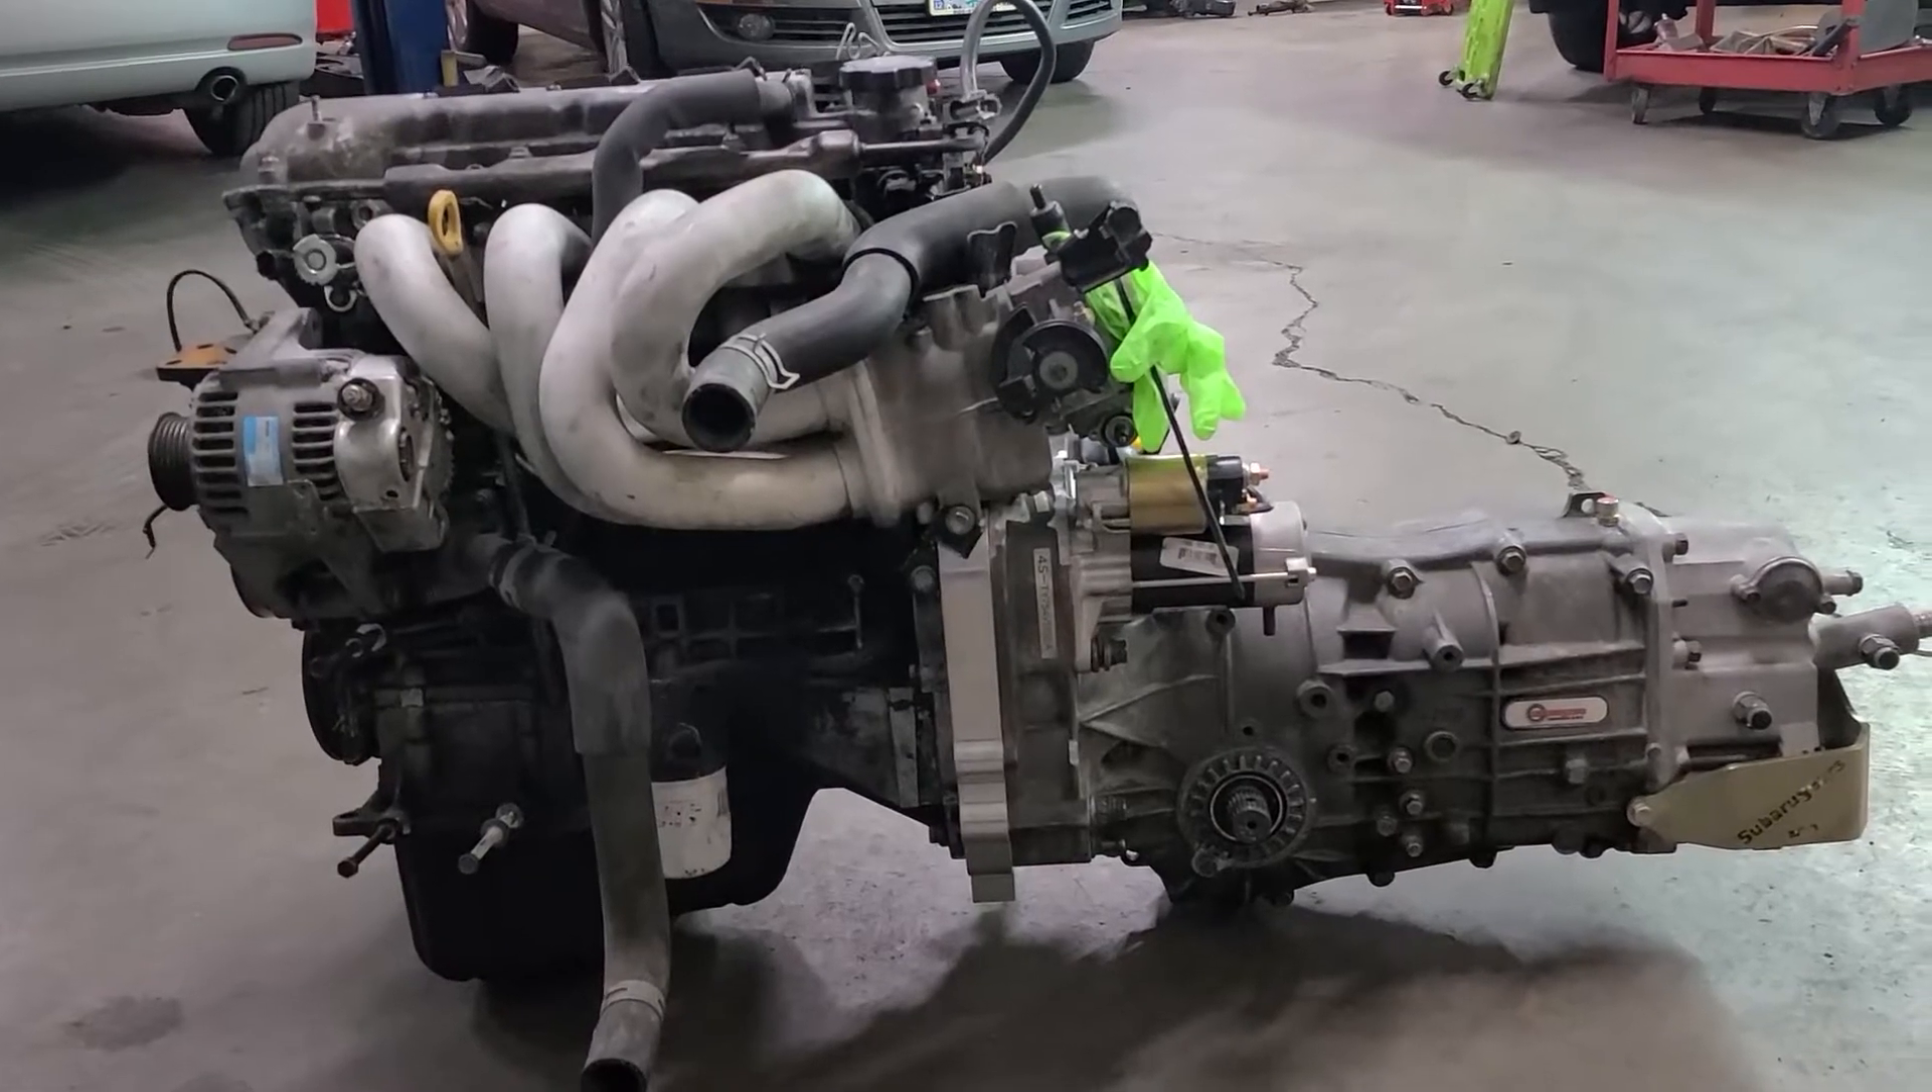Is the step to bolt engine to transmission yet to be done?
No.